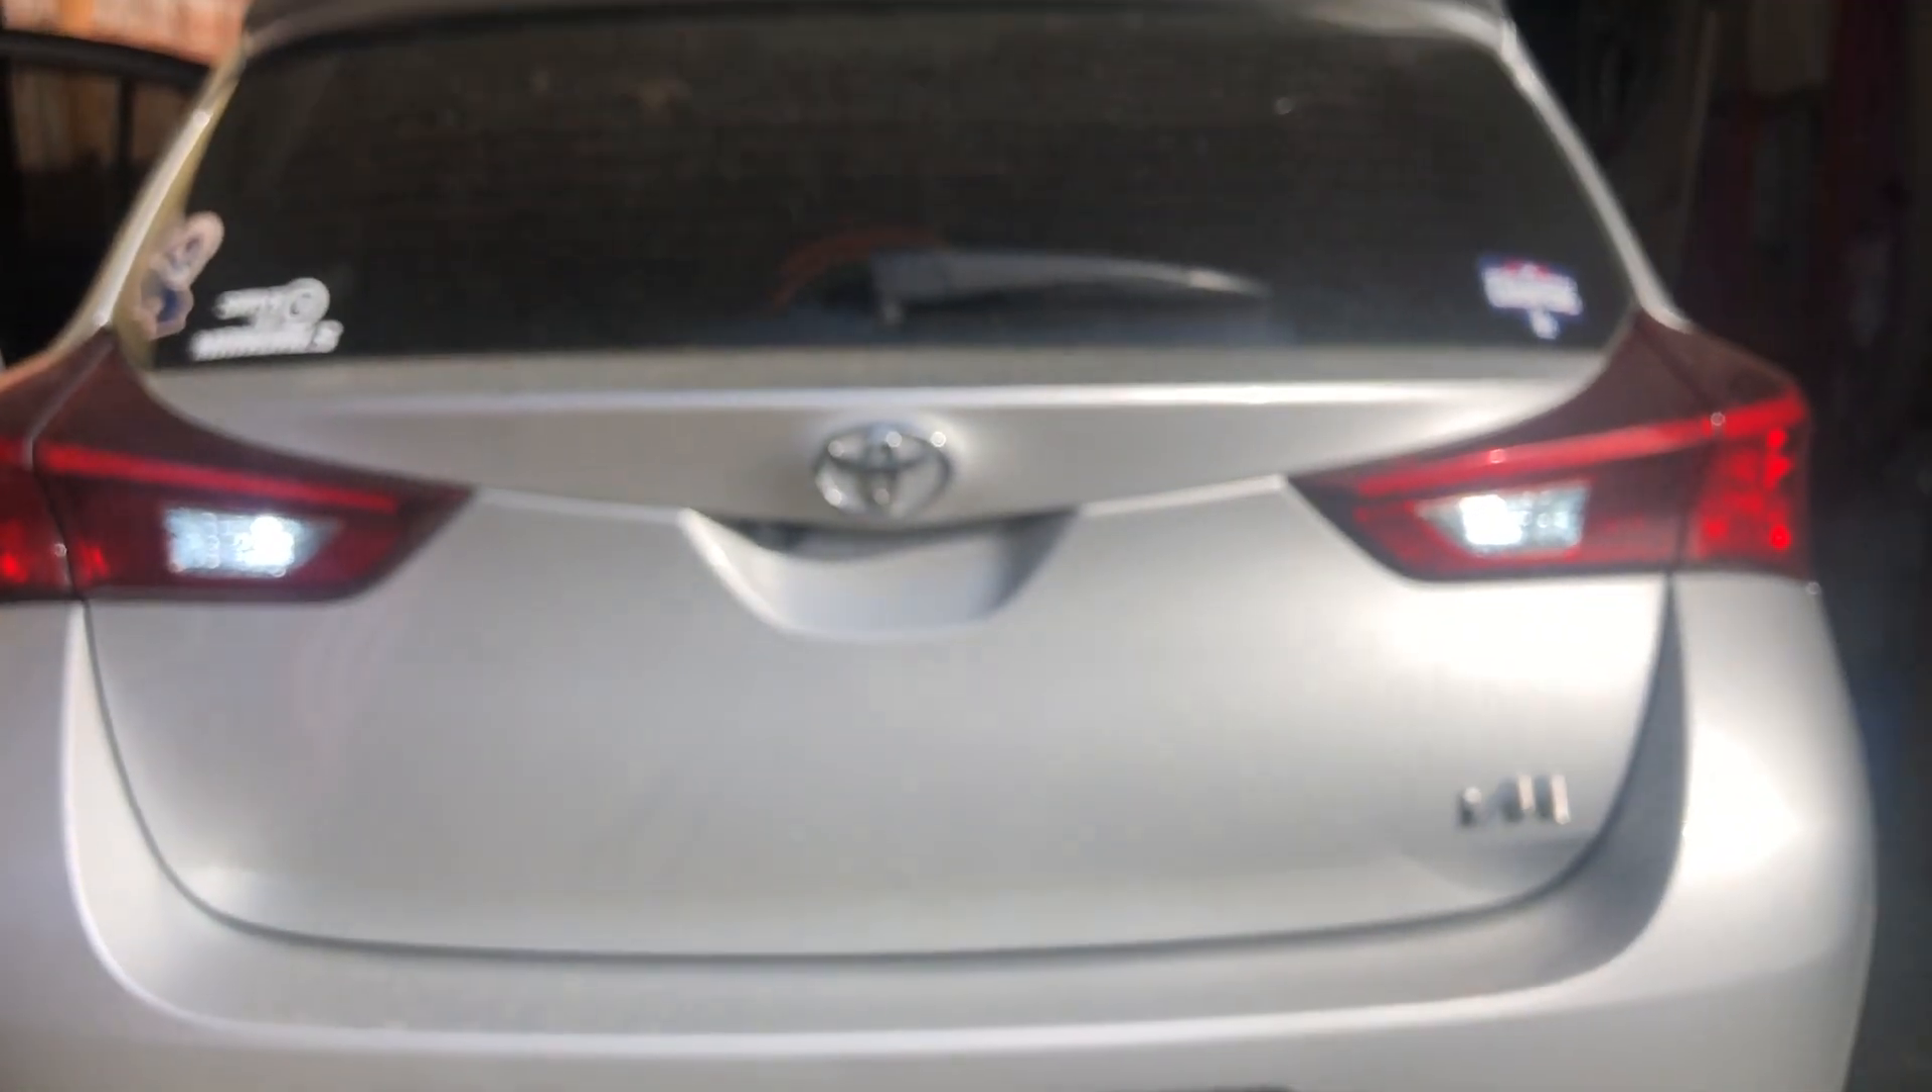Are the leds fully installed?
Yes.